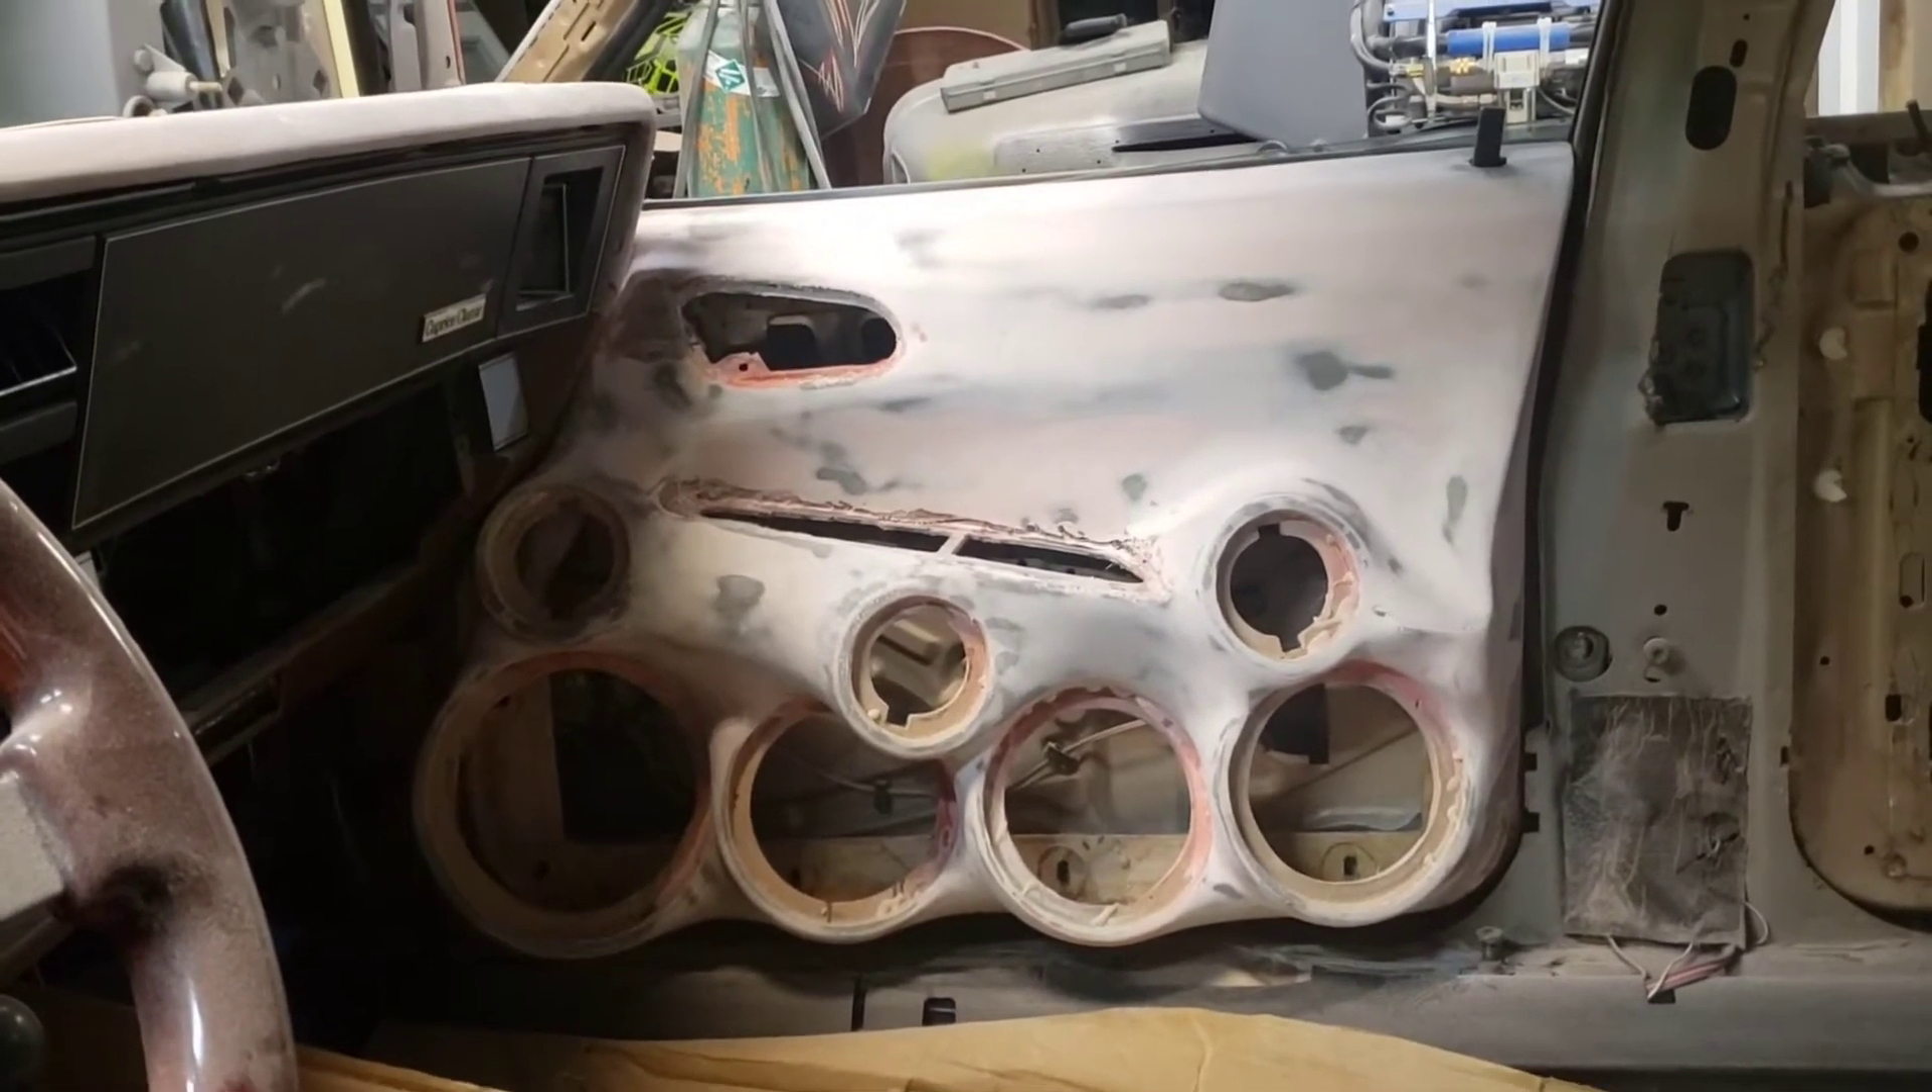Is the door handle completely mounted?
No.